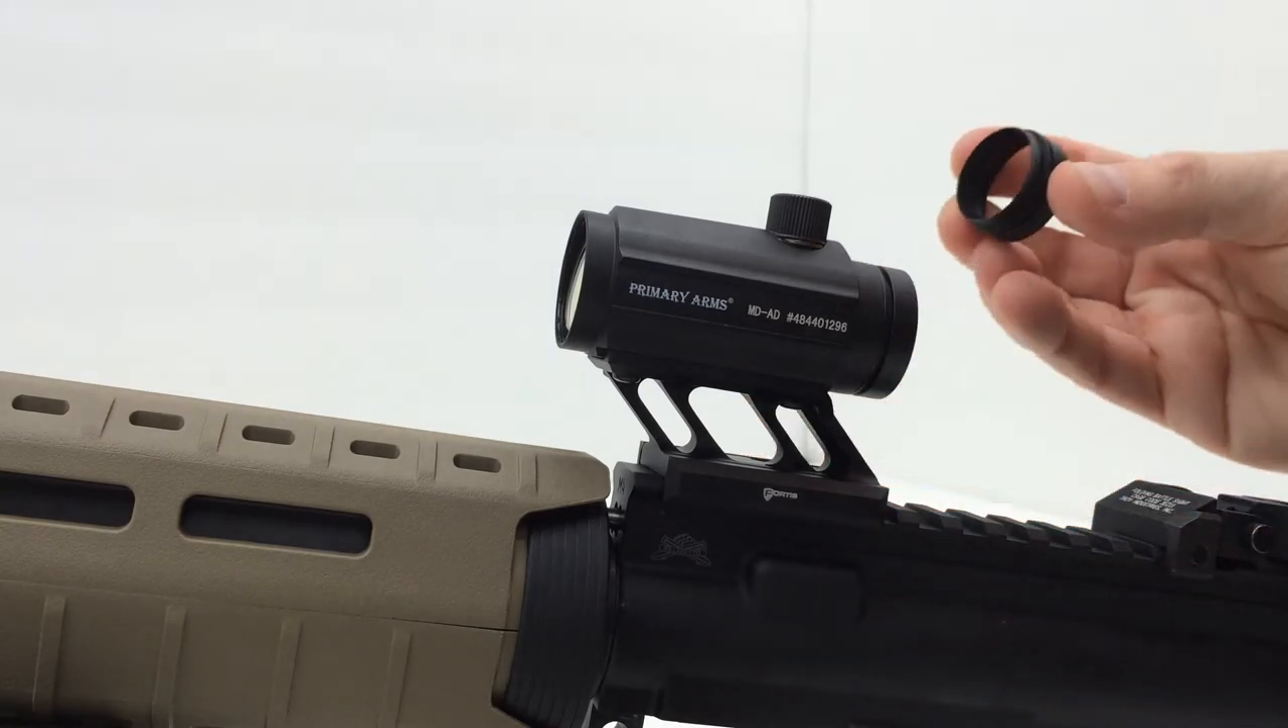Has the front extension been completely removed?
Yes.